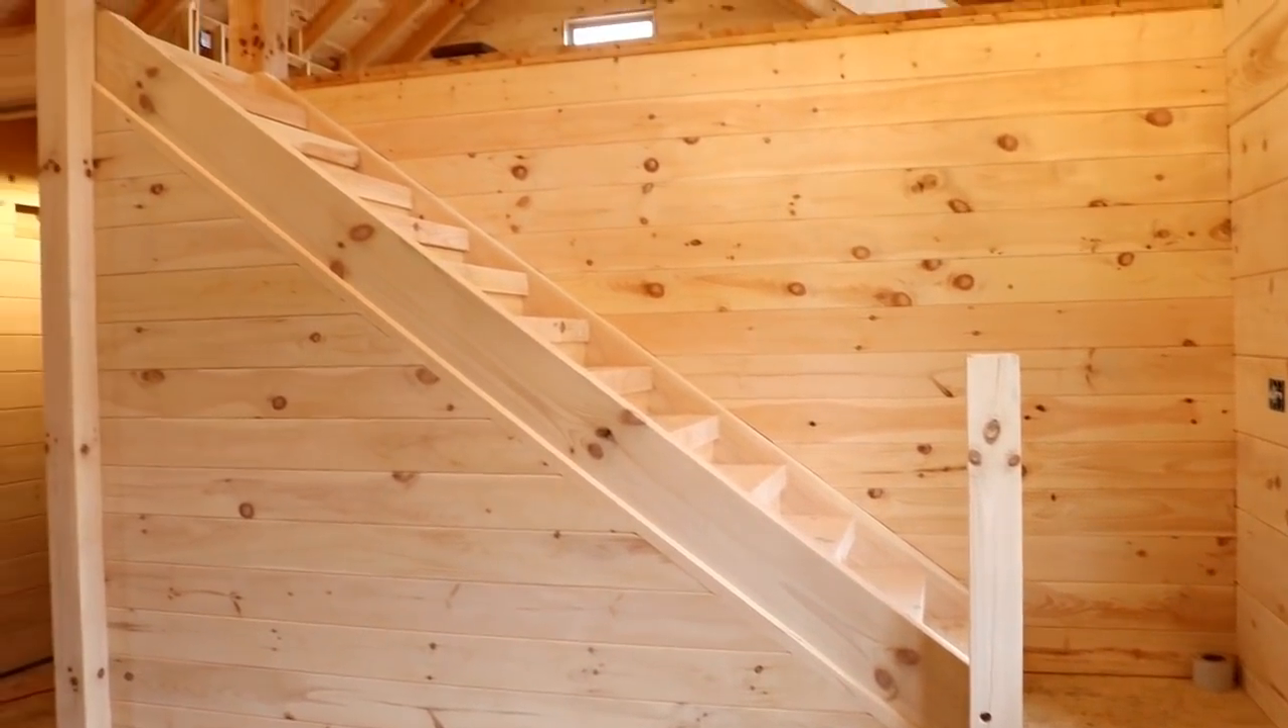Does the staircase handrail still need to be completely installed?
Yes.